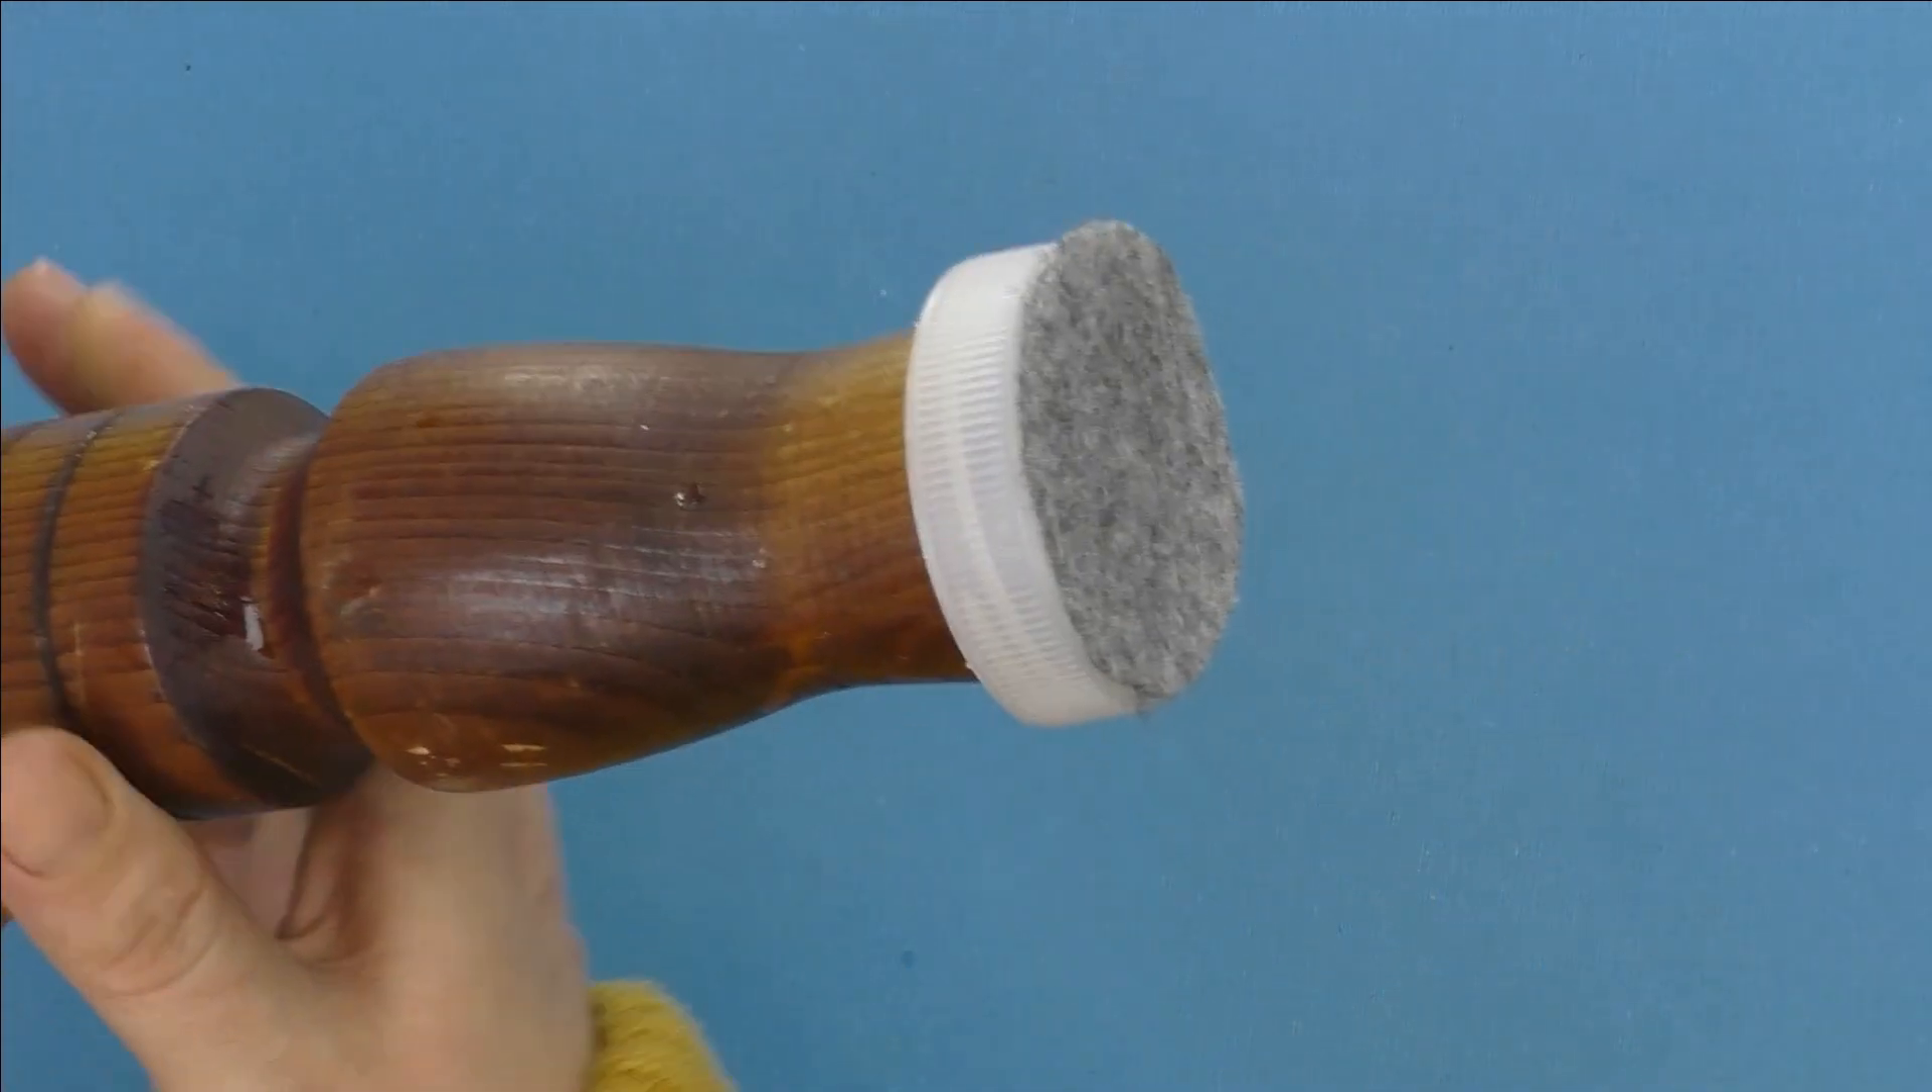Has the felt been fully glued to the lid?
Yes.